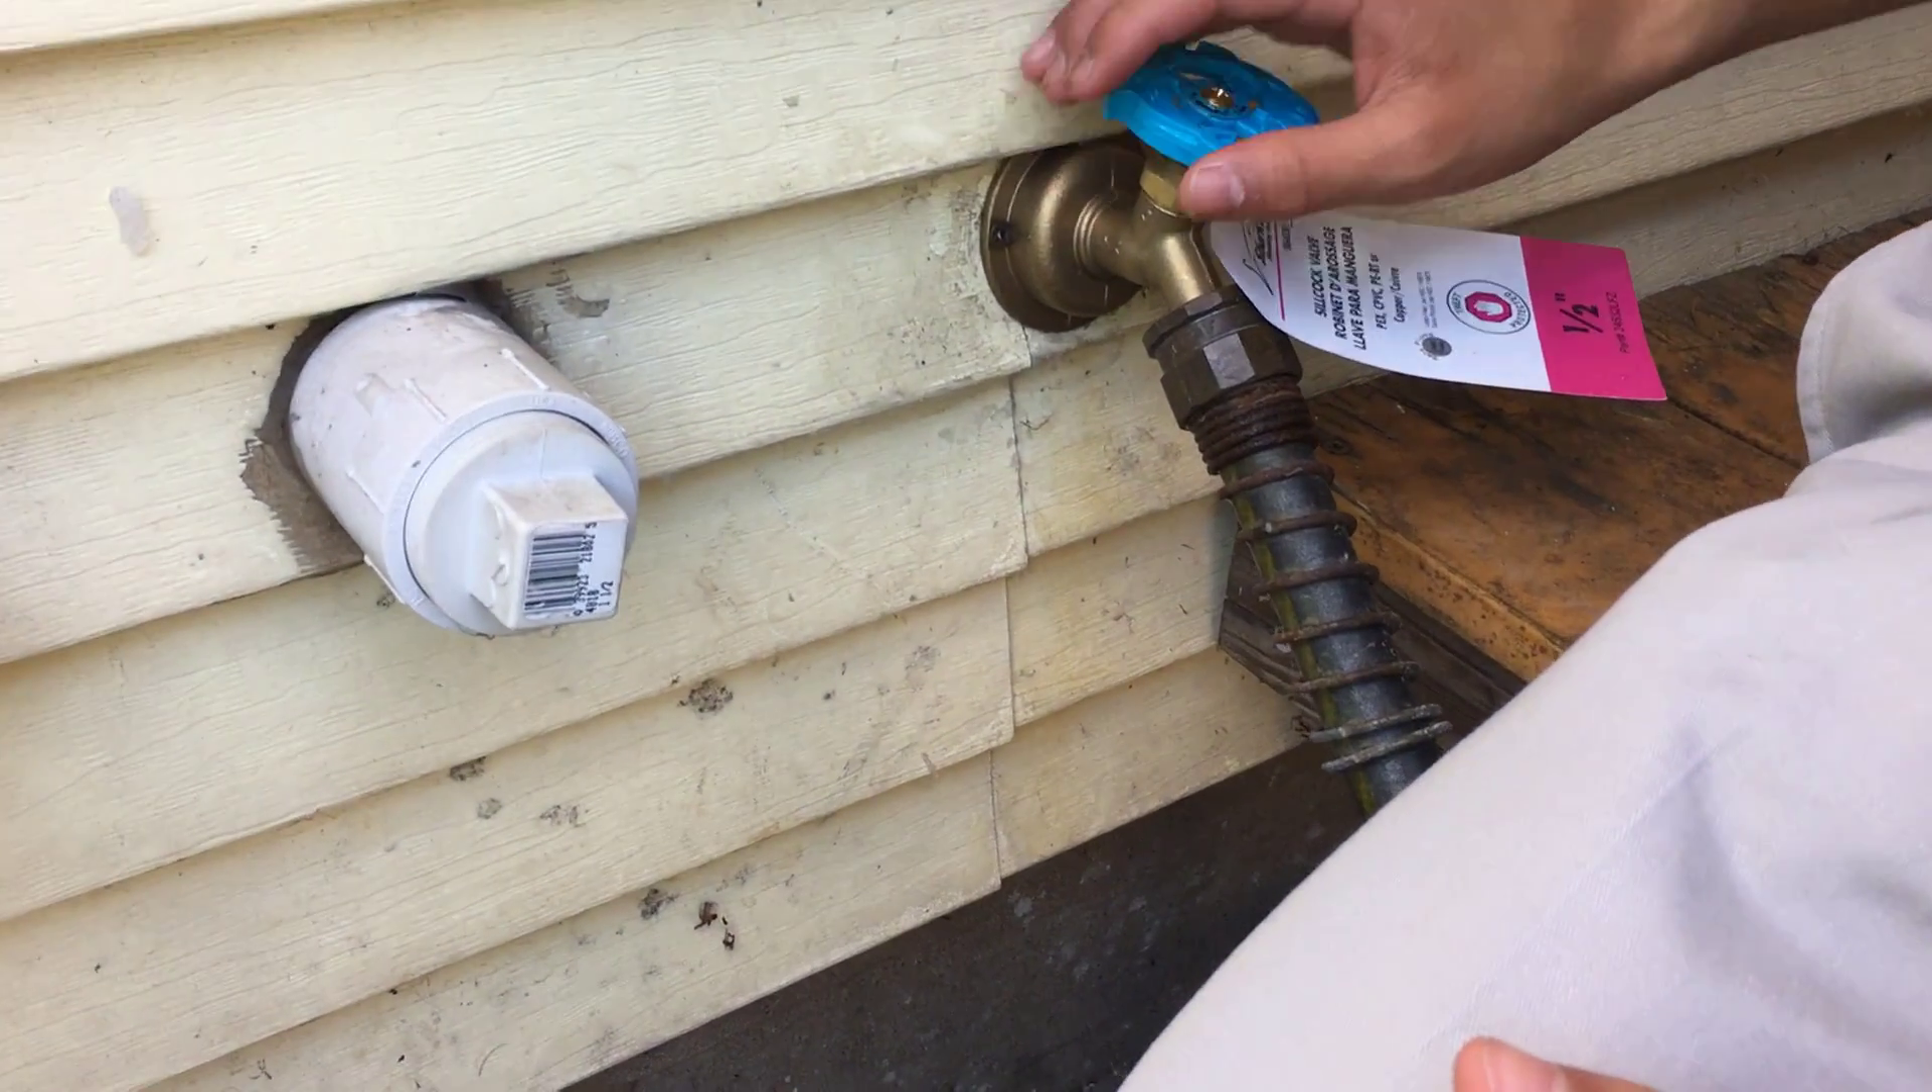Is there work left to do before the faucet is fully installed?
No.